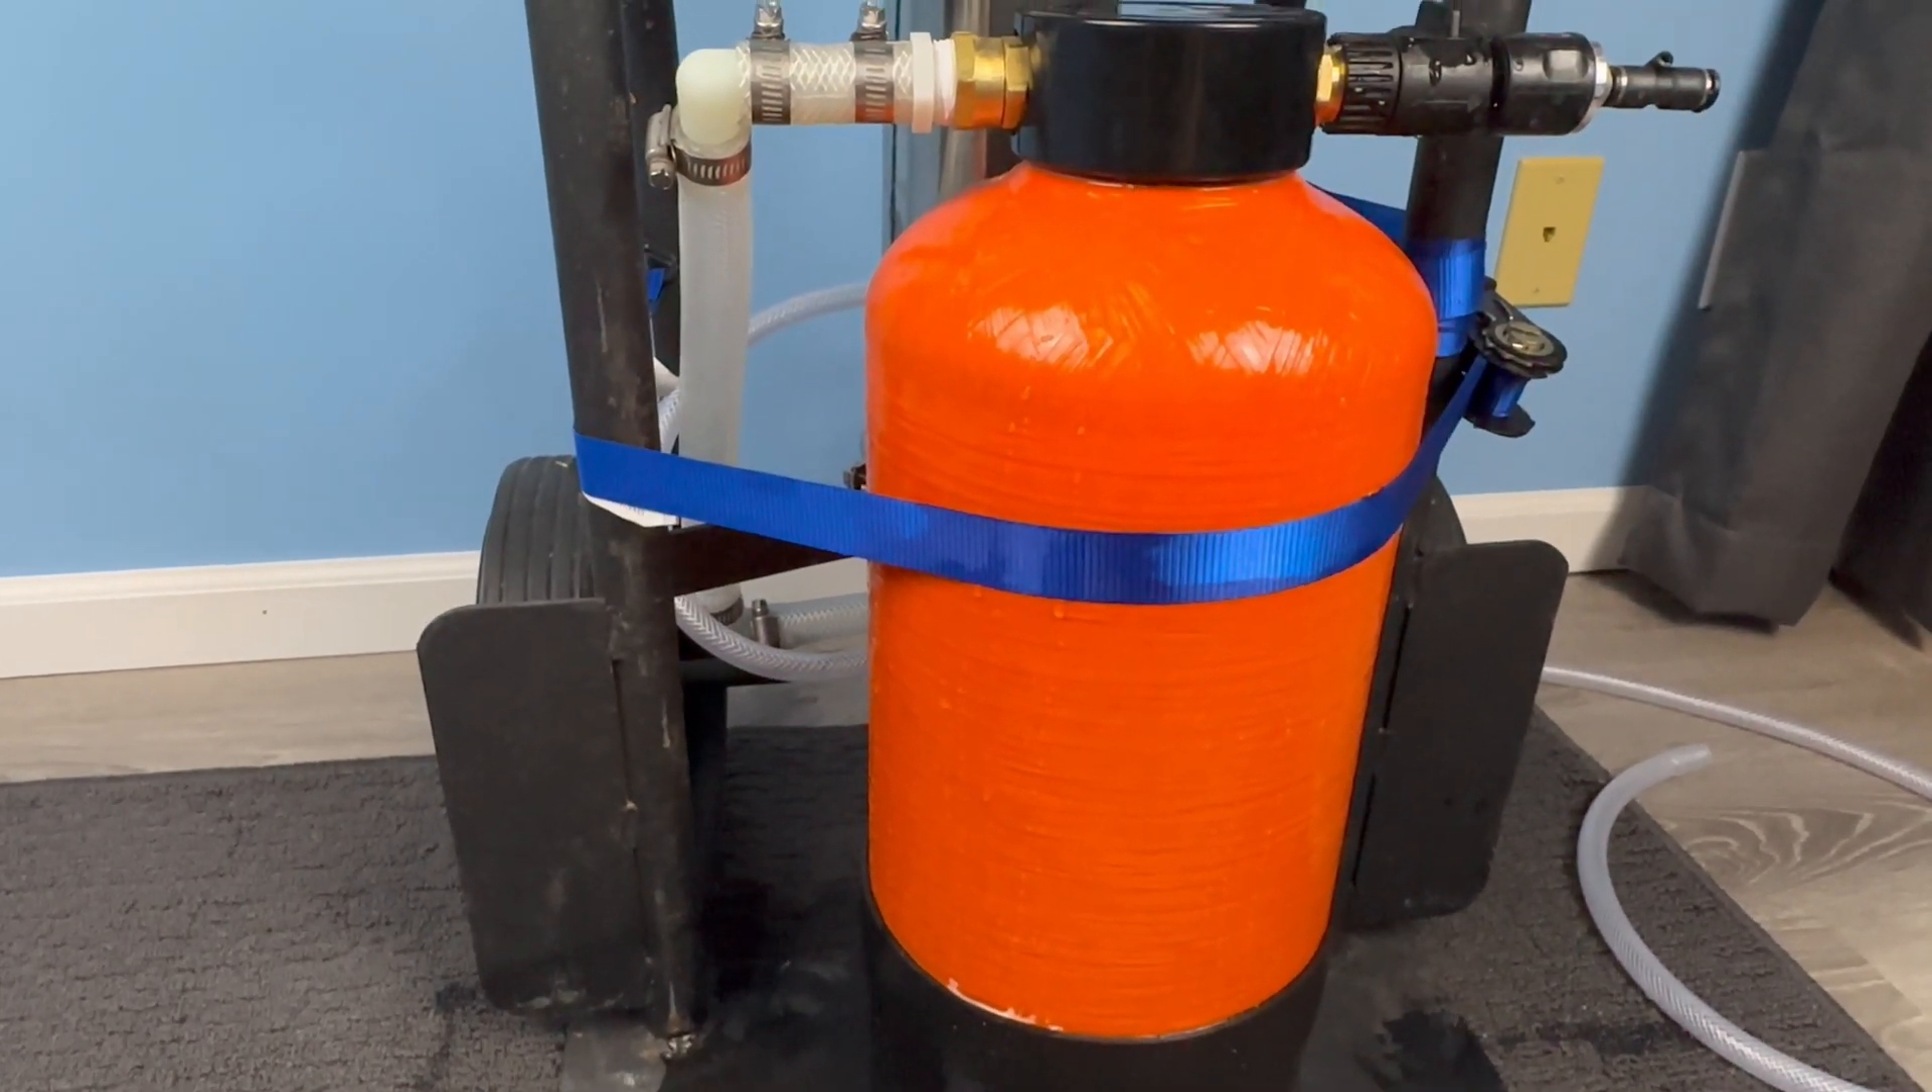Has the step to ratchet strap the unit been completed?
Yes.